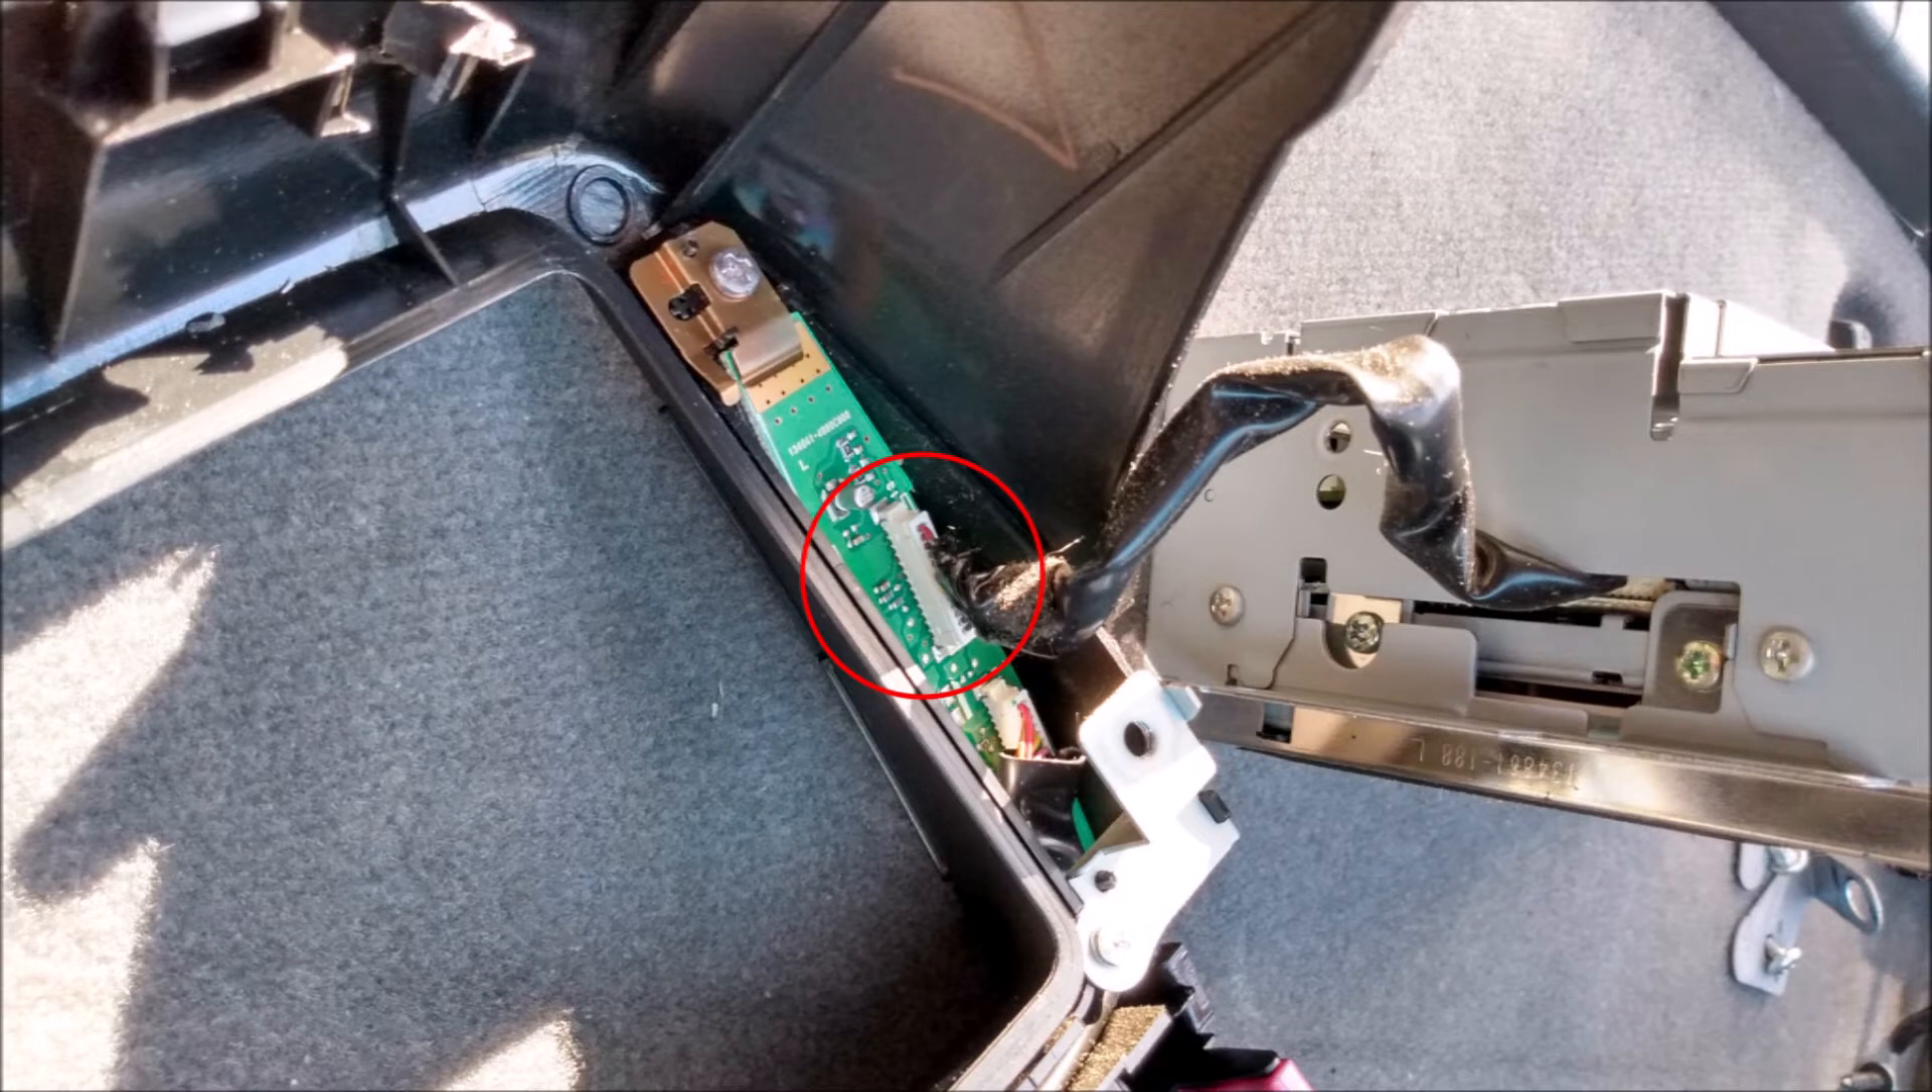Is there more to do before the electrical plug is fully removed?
Yes.